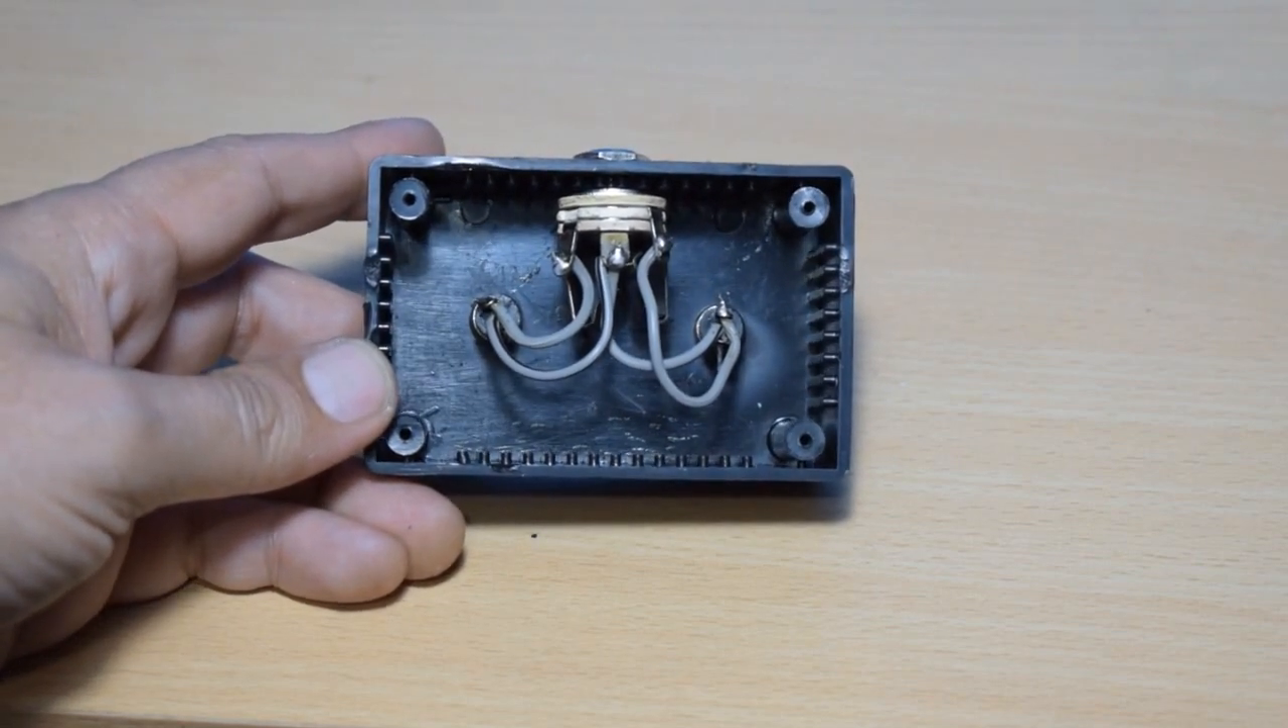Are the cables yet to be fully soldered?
No.